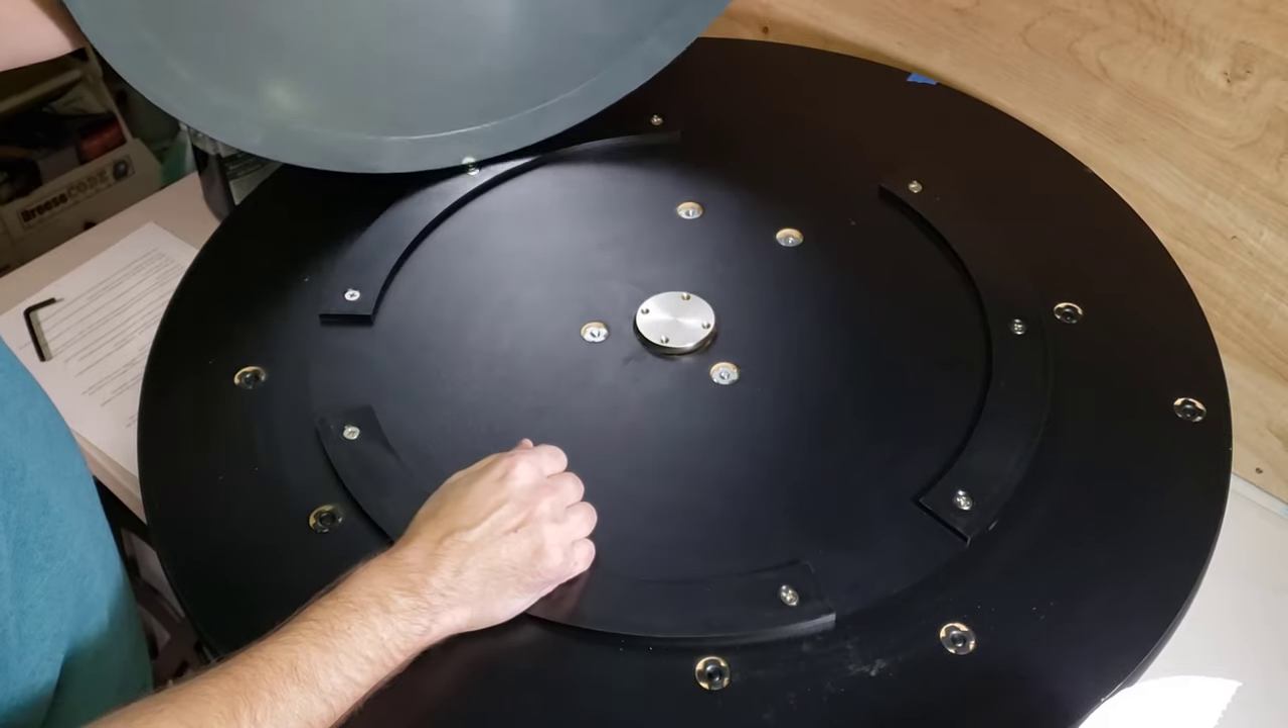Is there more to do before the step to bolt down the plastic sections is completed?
No.